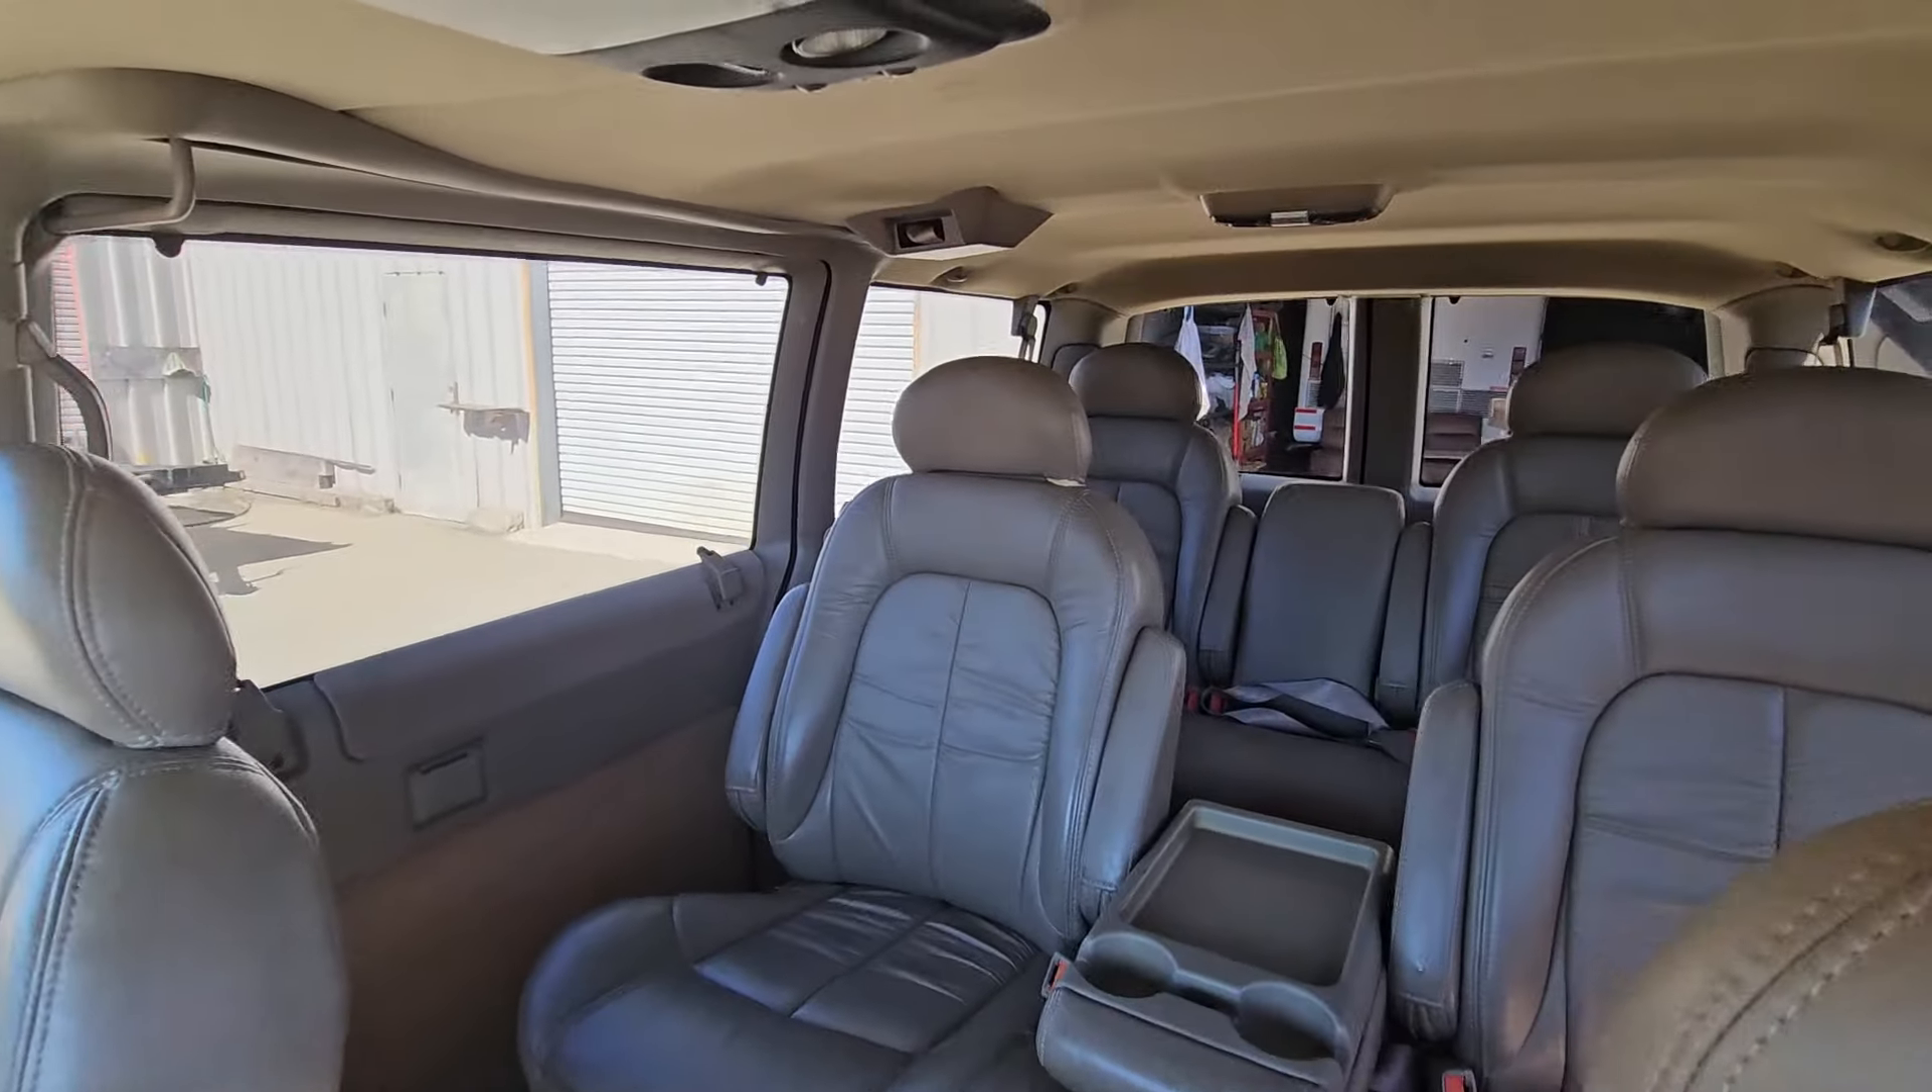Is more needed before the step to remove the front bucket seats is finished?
Yes.